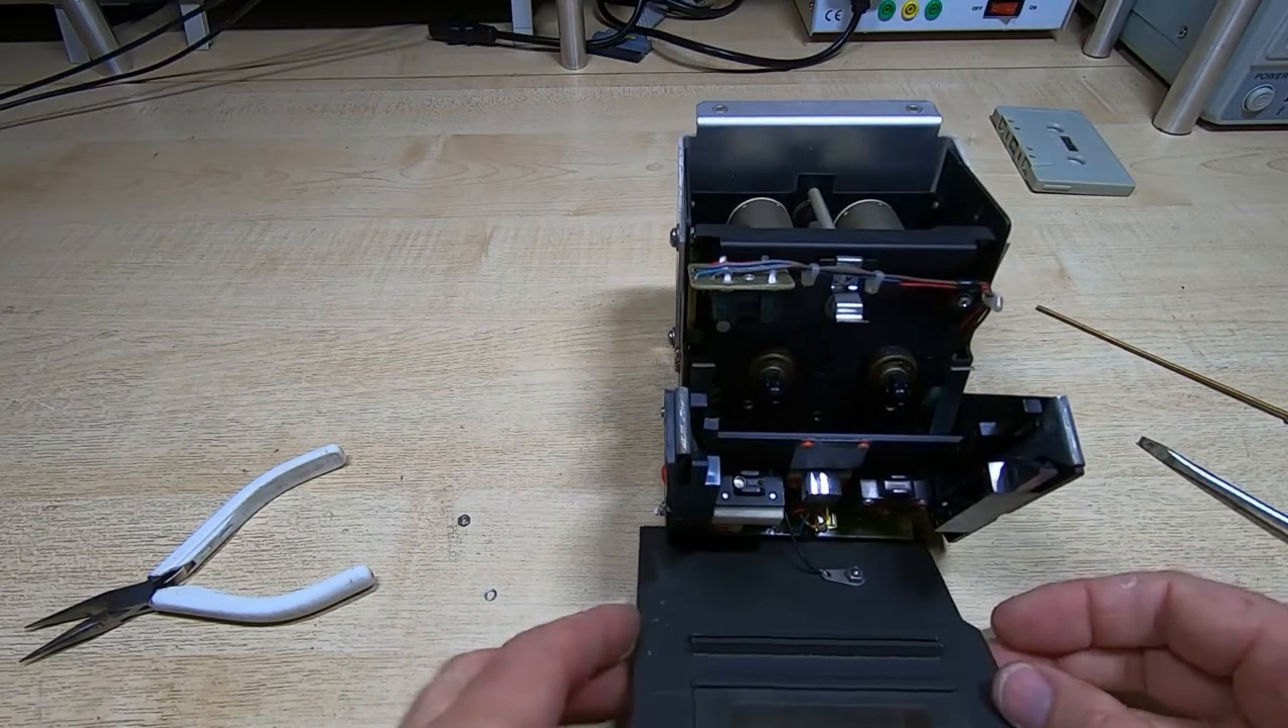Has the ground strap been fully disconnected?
No.